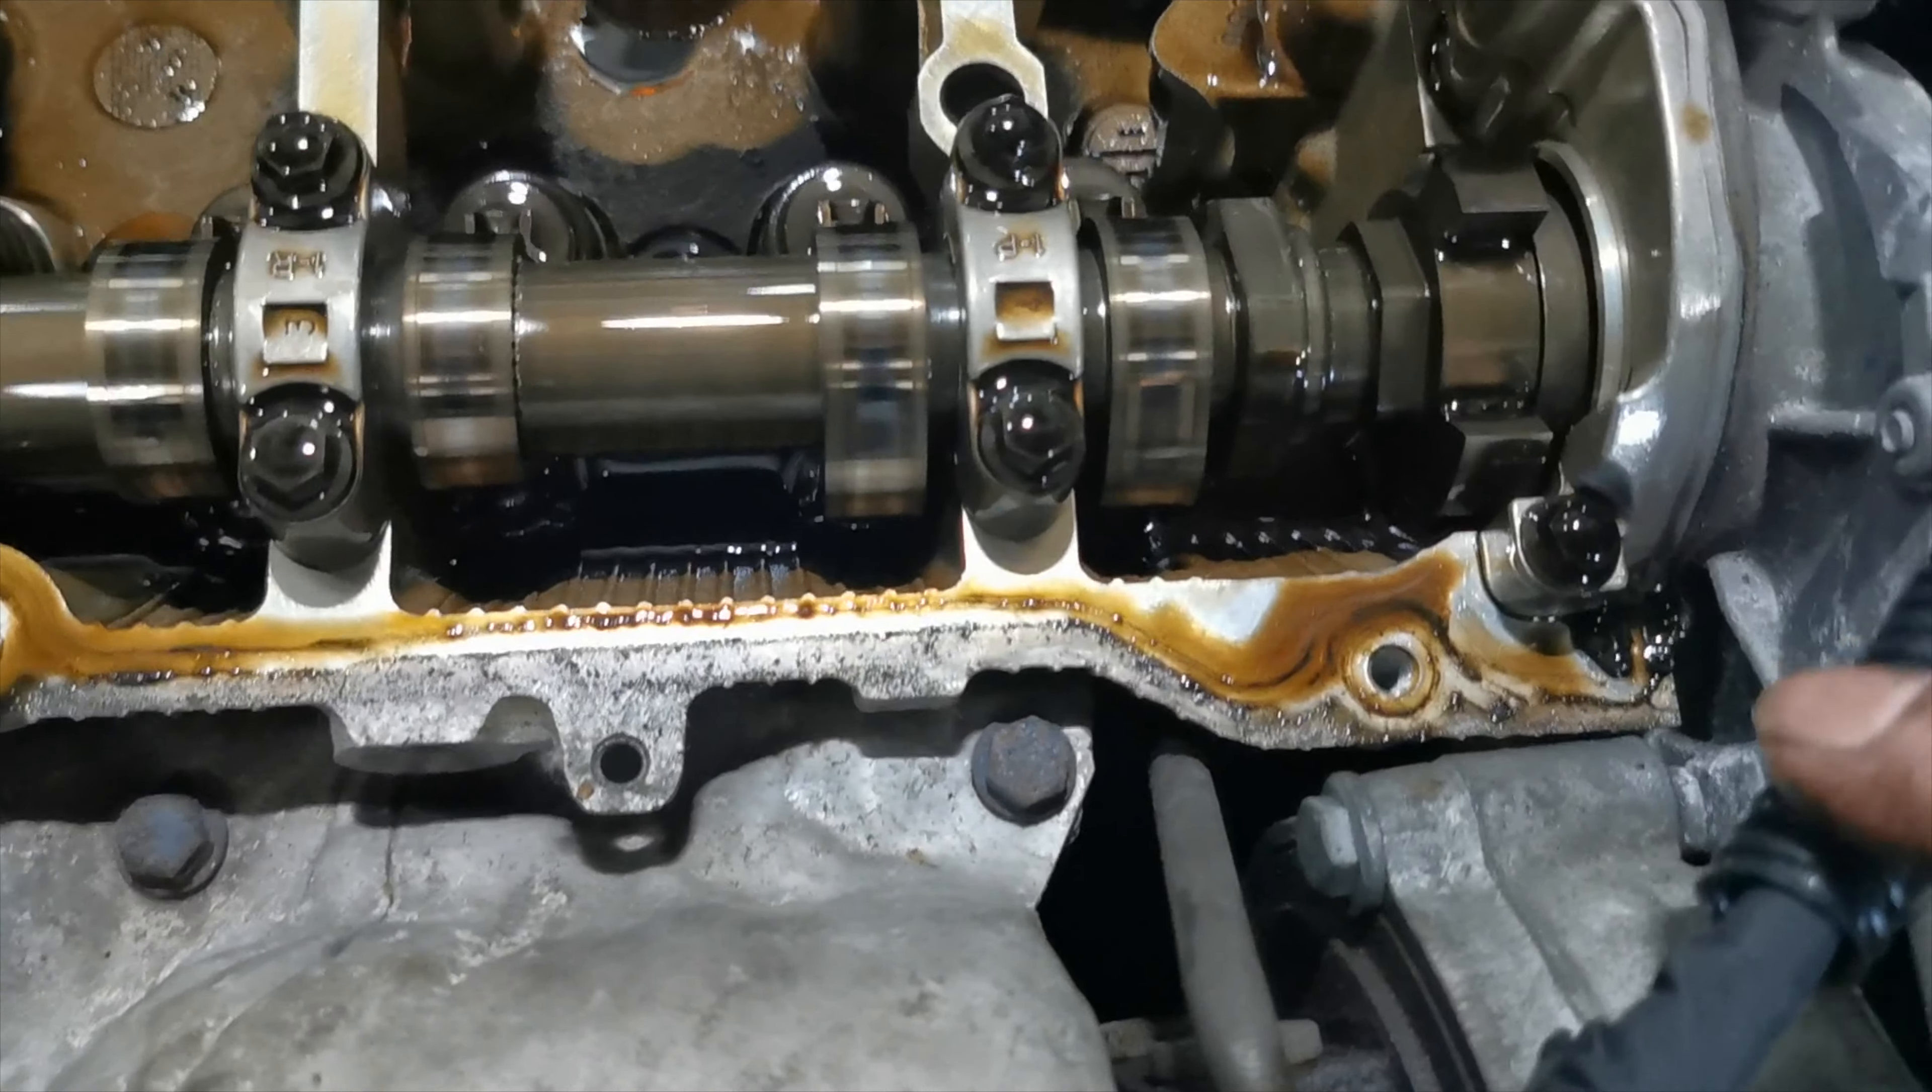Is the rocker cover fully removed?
Yes.